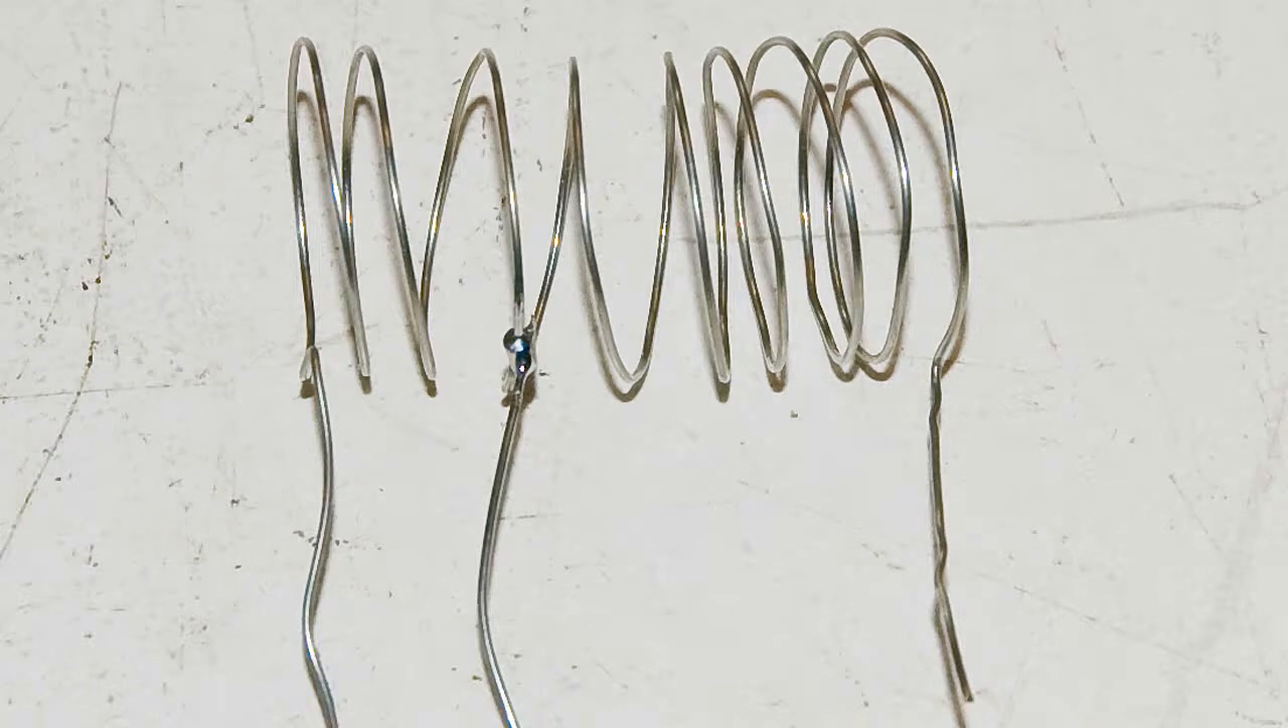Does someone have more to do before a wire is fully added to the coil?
No.